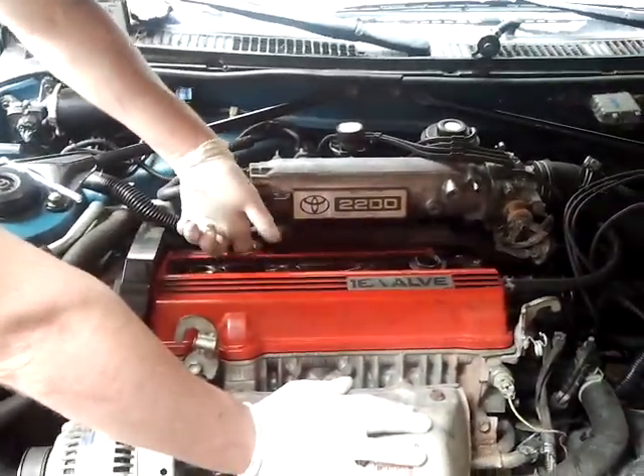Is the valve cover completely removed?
No.